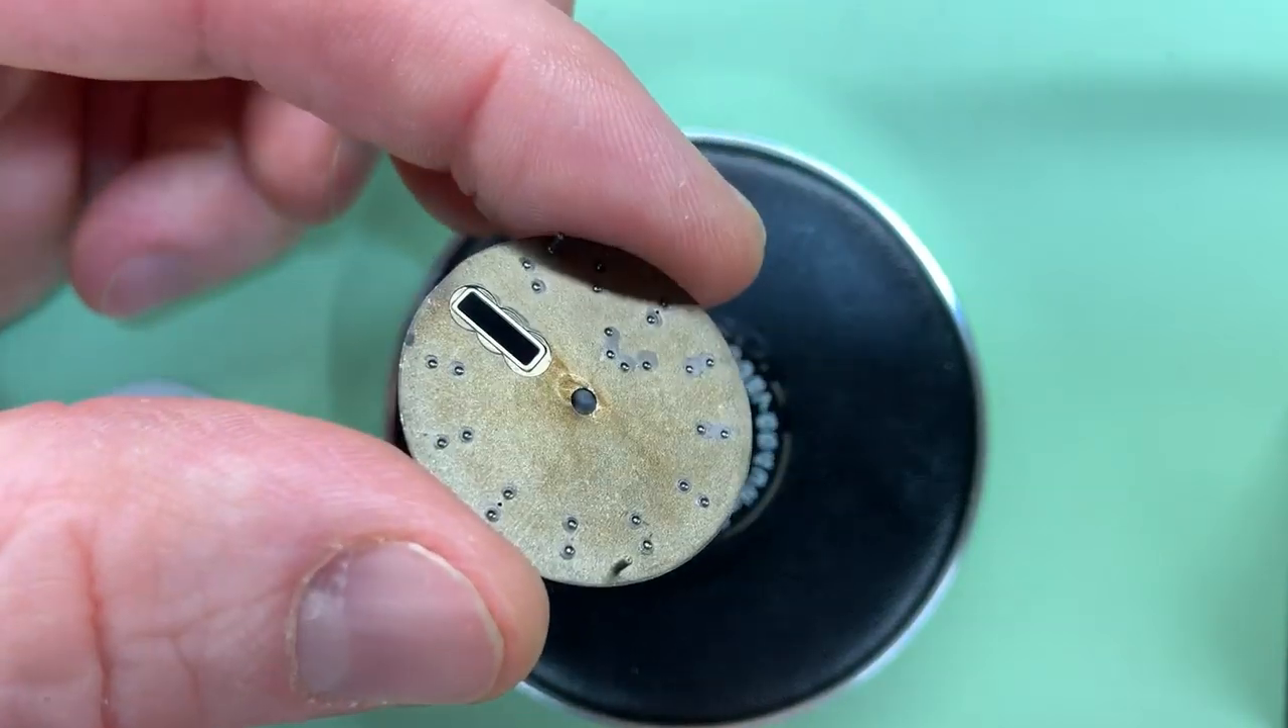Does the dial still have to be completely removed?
No.